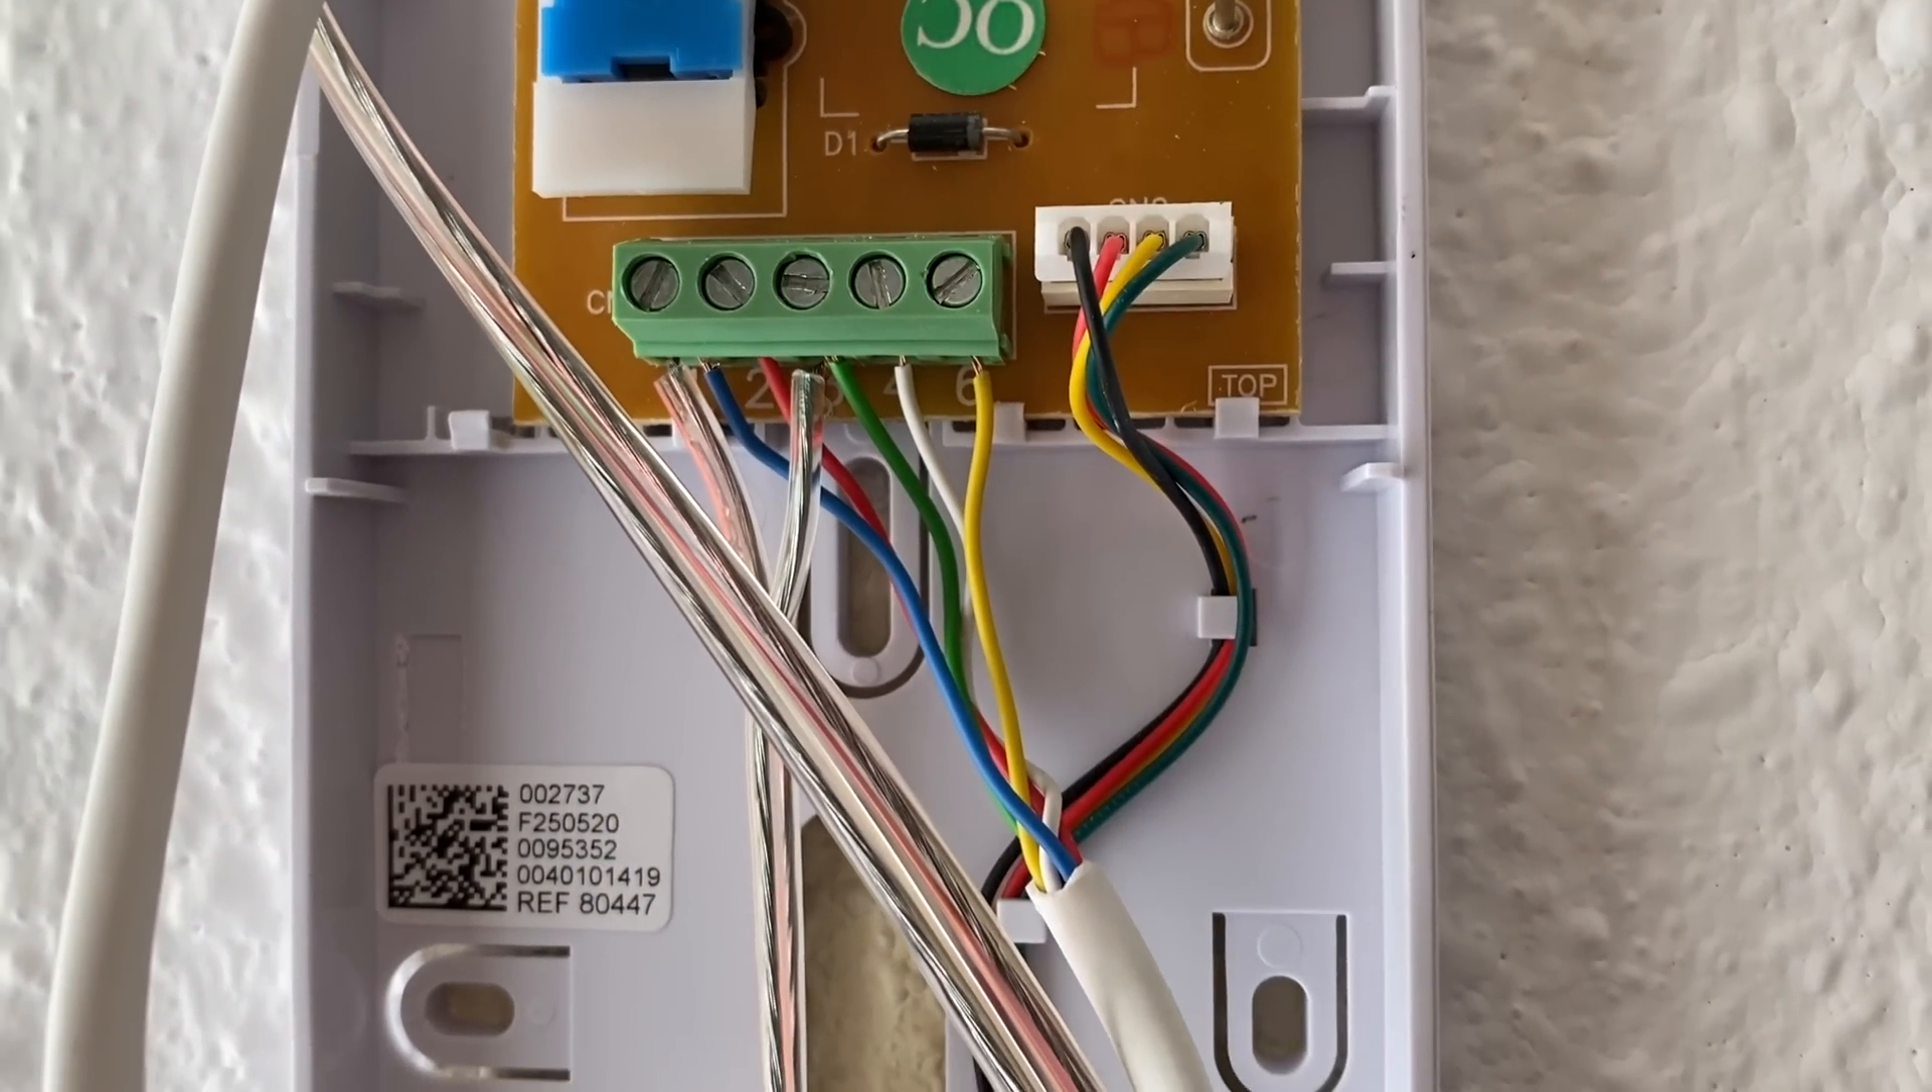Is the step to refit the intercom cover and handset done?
No.